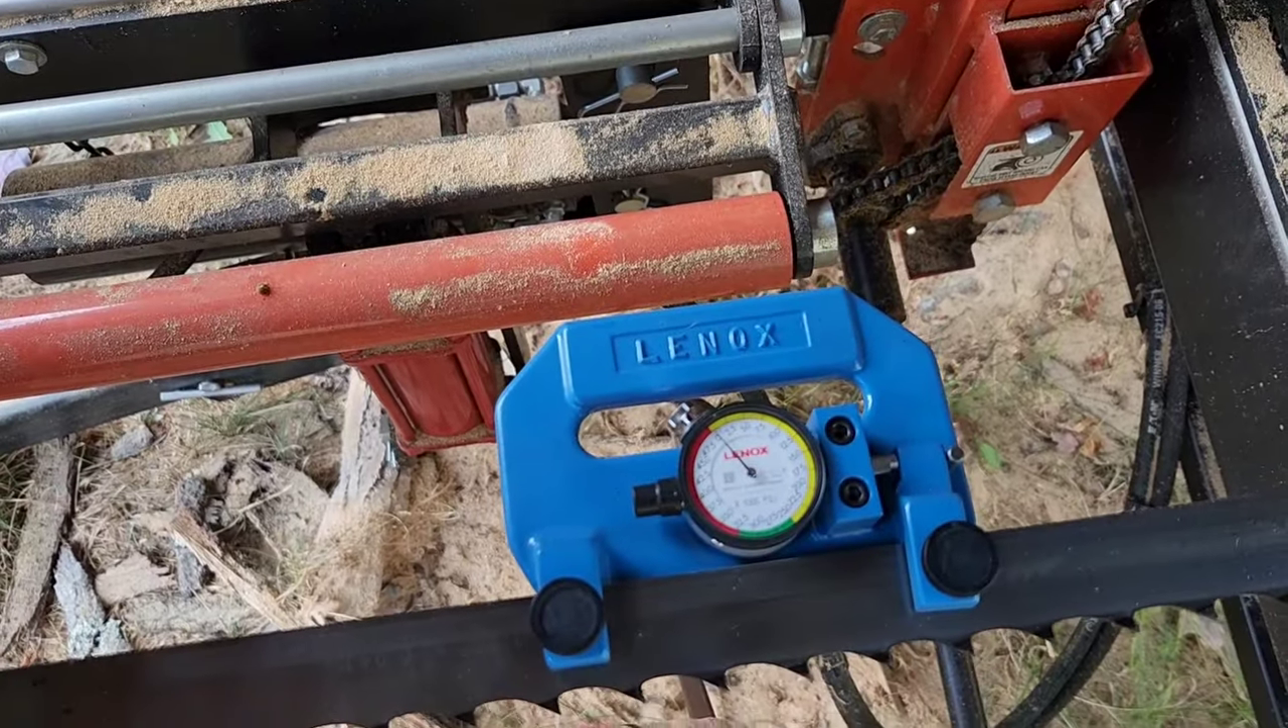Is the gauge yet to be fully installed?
No.